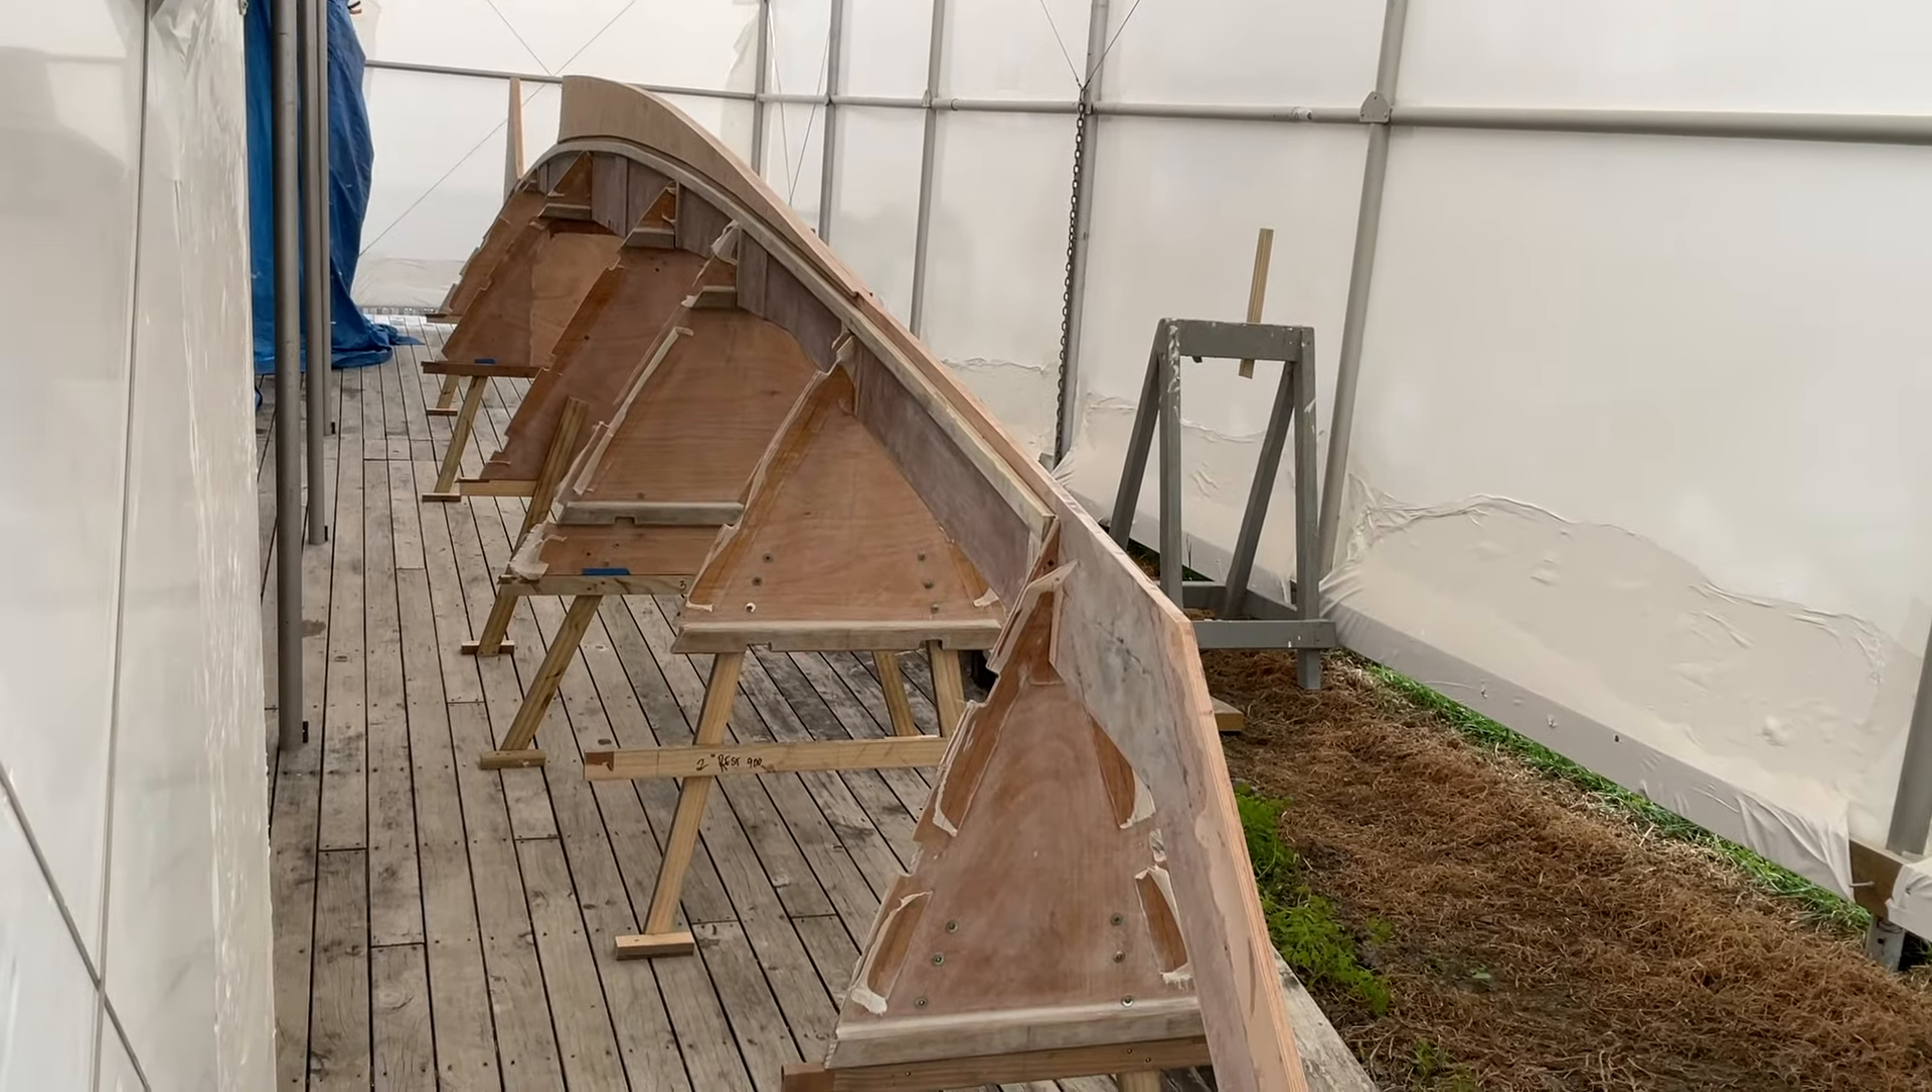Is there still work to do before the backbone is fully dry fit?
No.